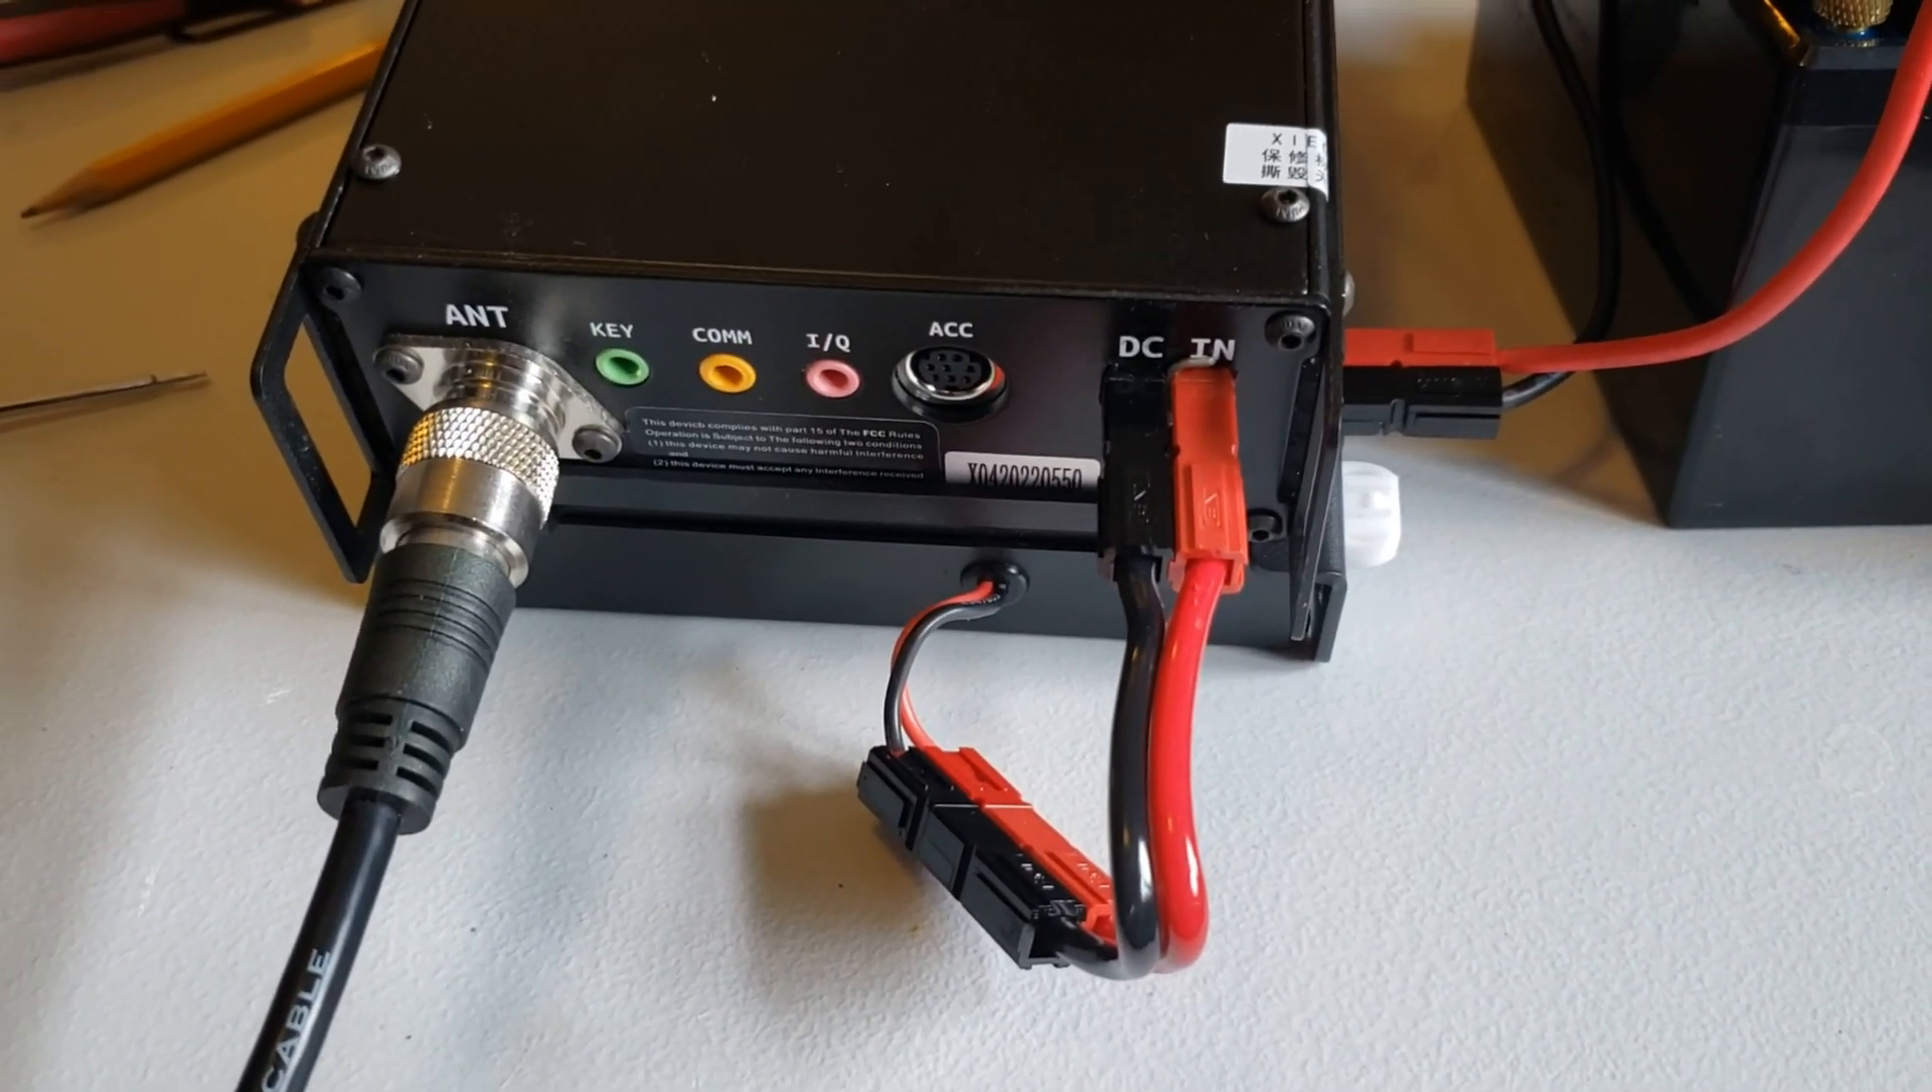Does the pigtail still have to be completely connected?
No.